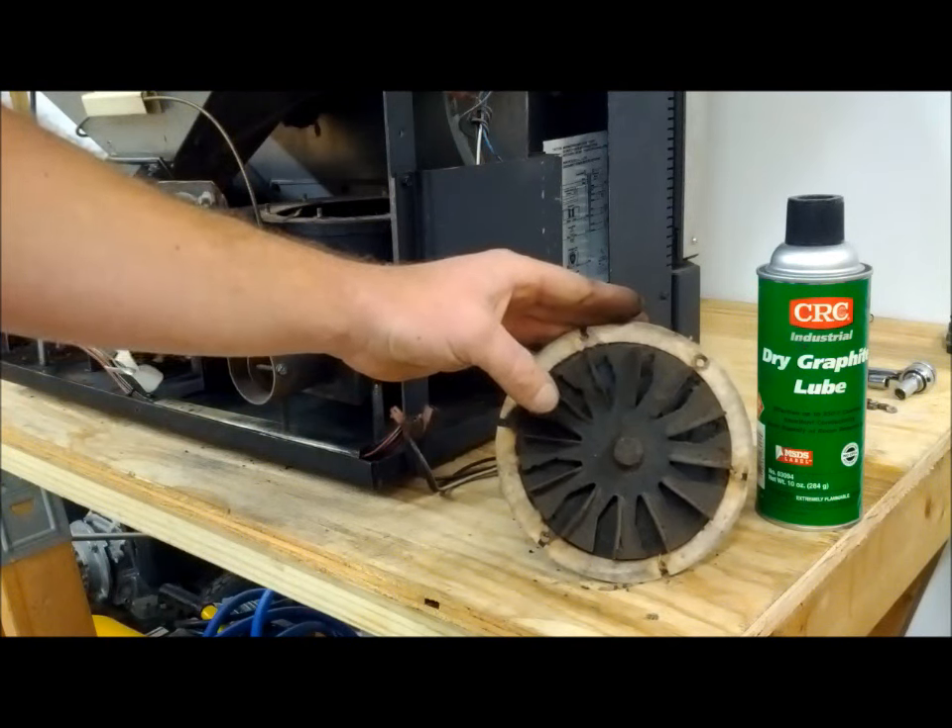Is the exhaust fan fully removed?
Yes.